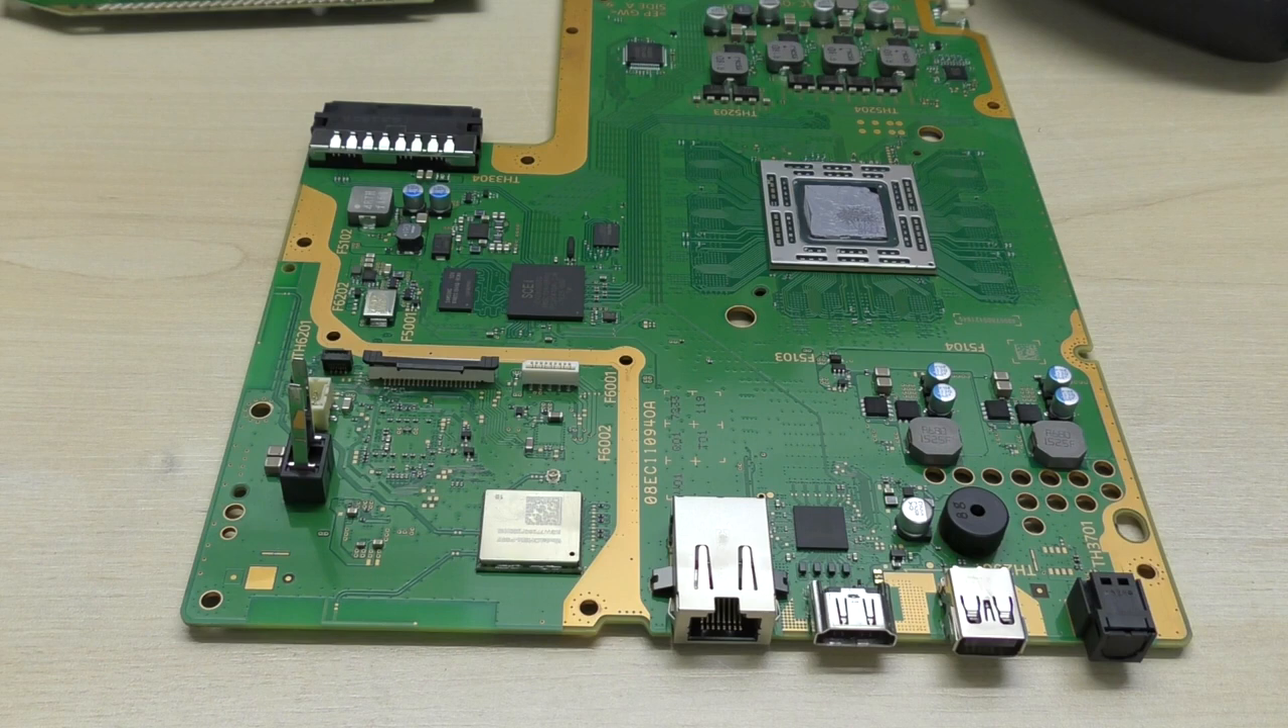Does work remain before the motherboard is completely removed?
No.